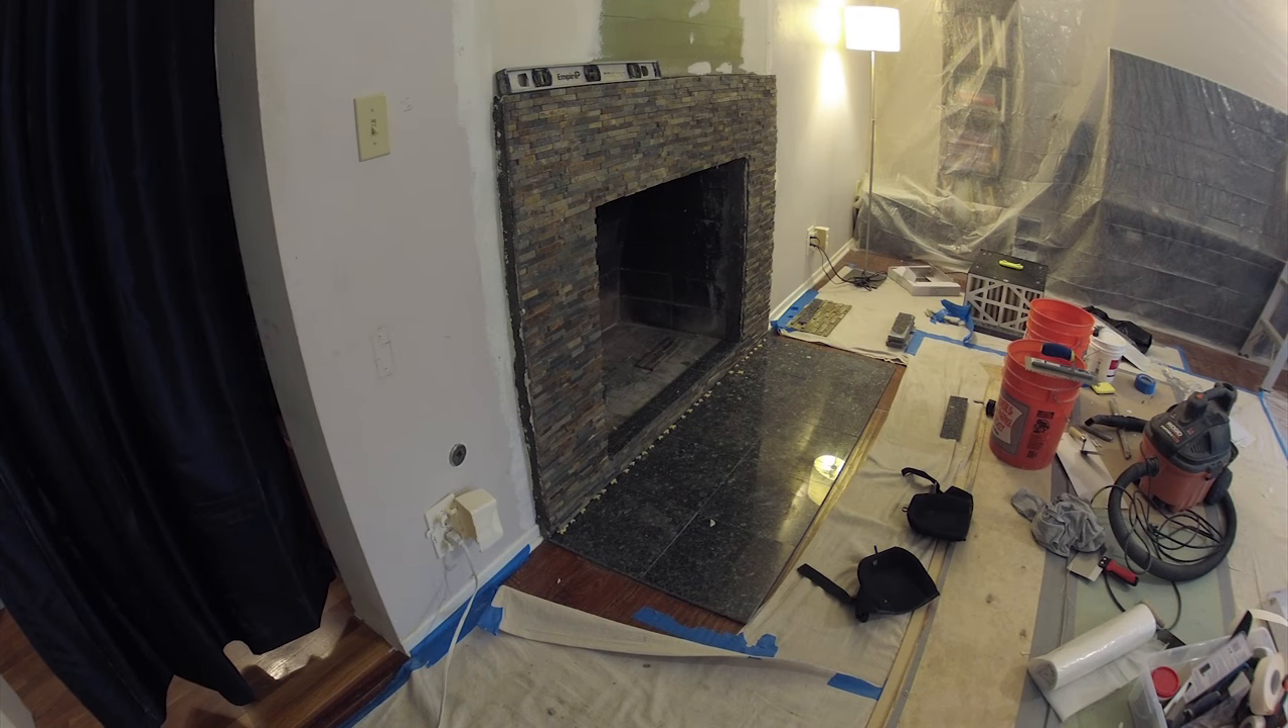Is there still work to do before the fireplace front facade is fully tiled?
No.